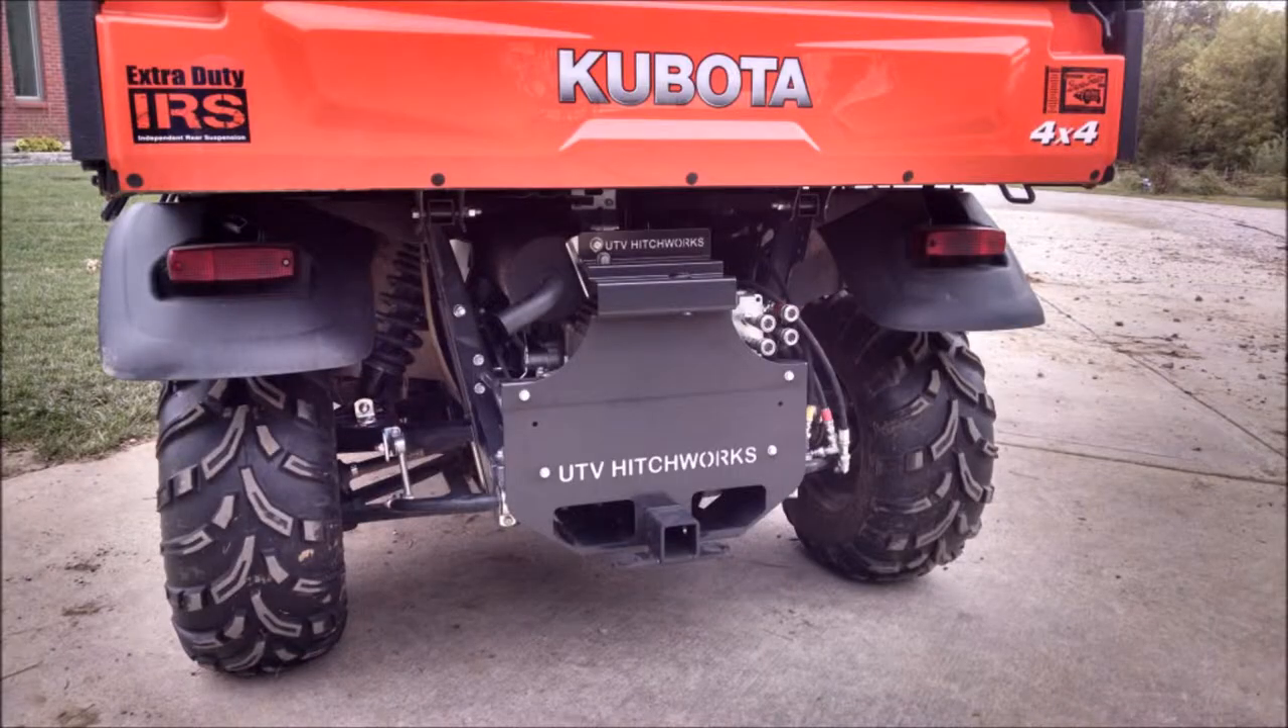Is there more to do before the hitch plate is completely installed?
No.